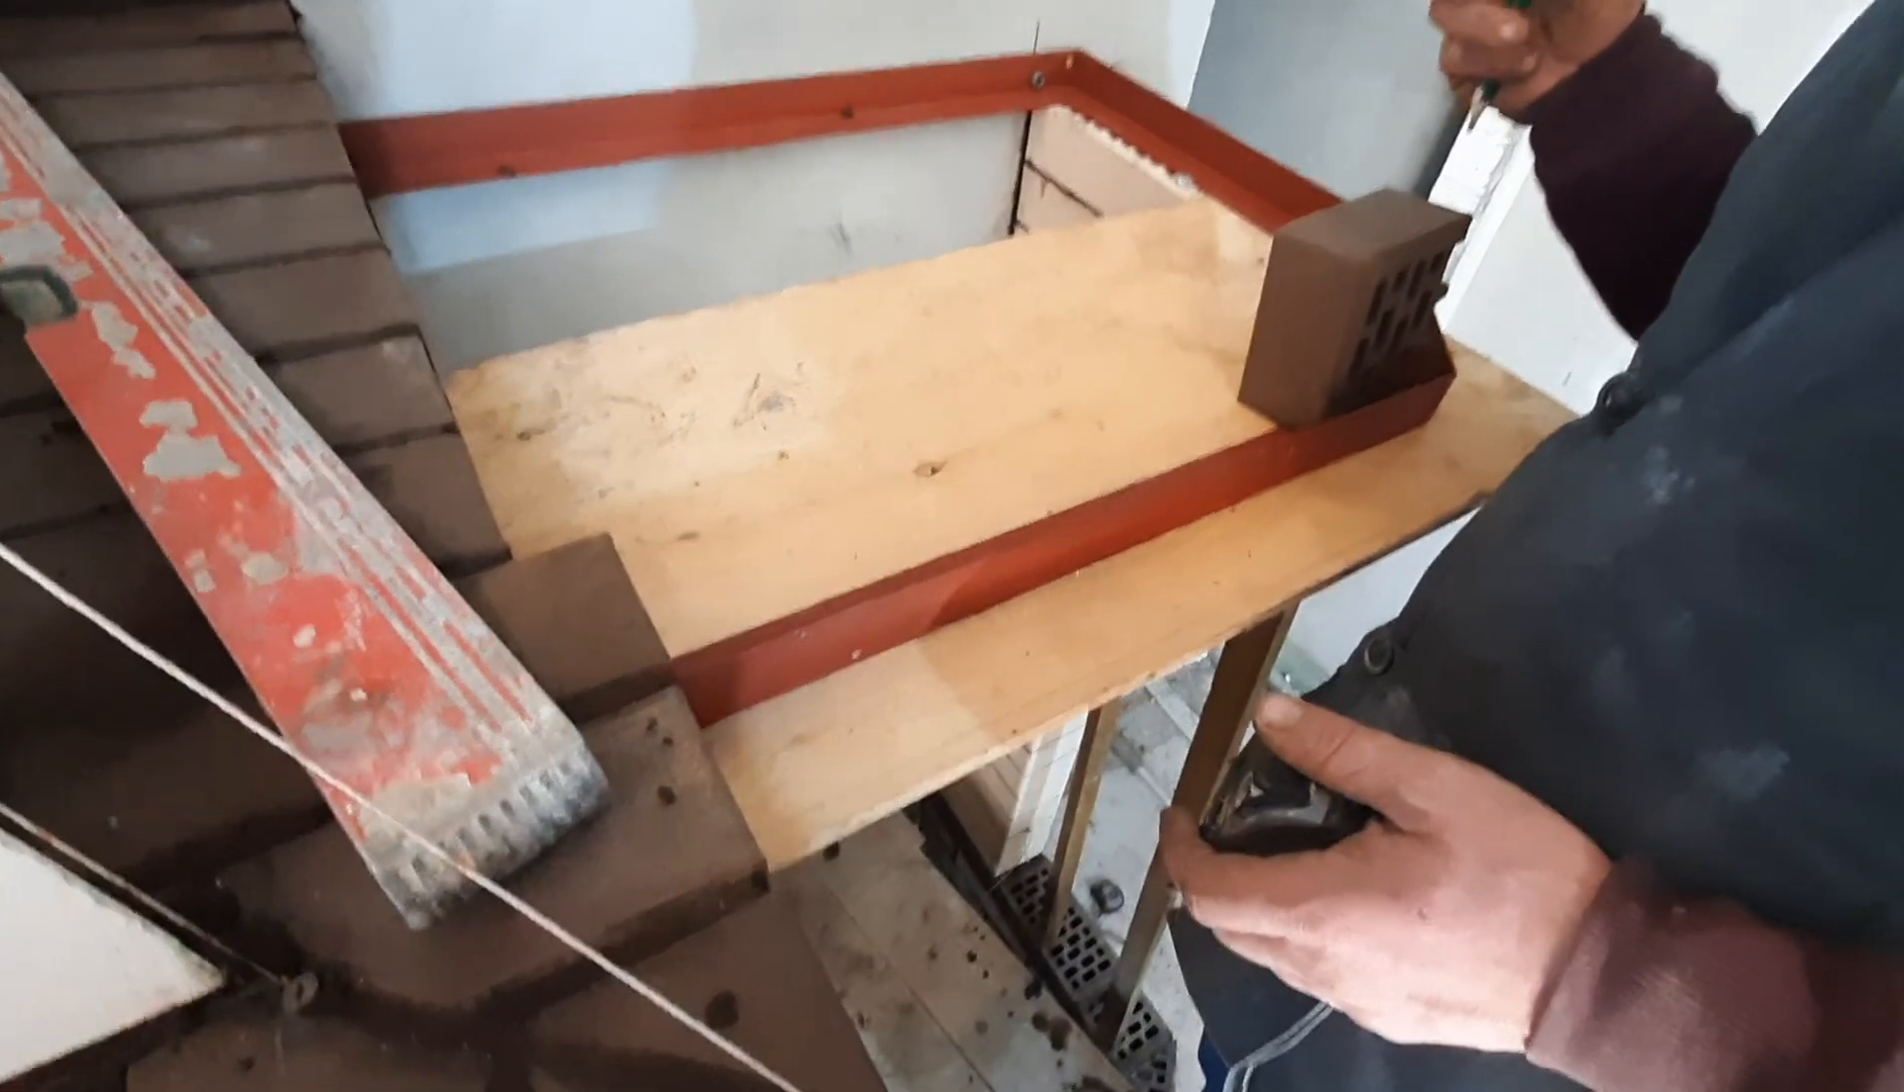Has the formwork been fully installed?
Yes.